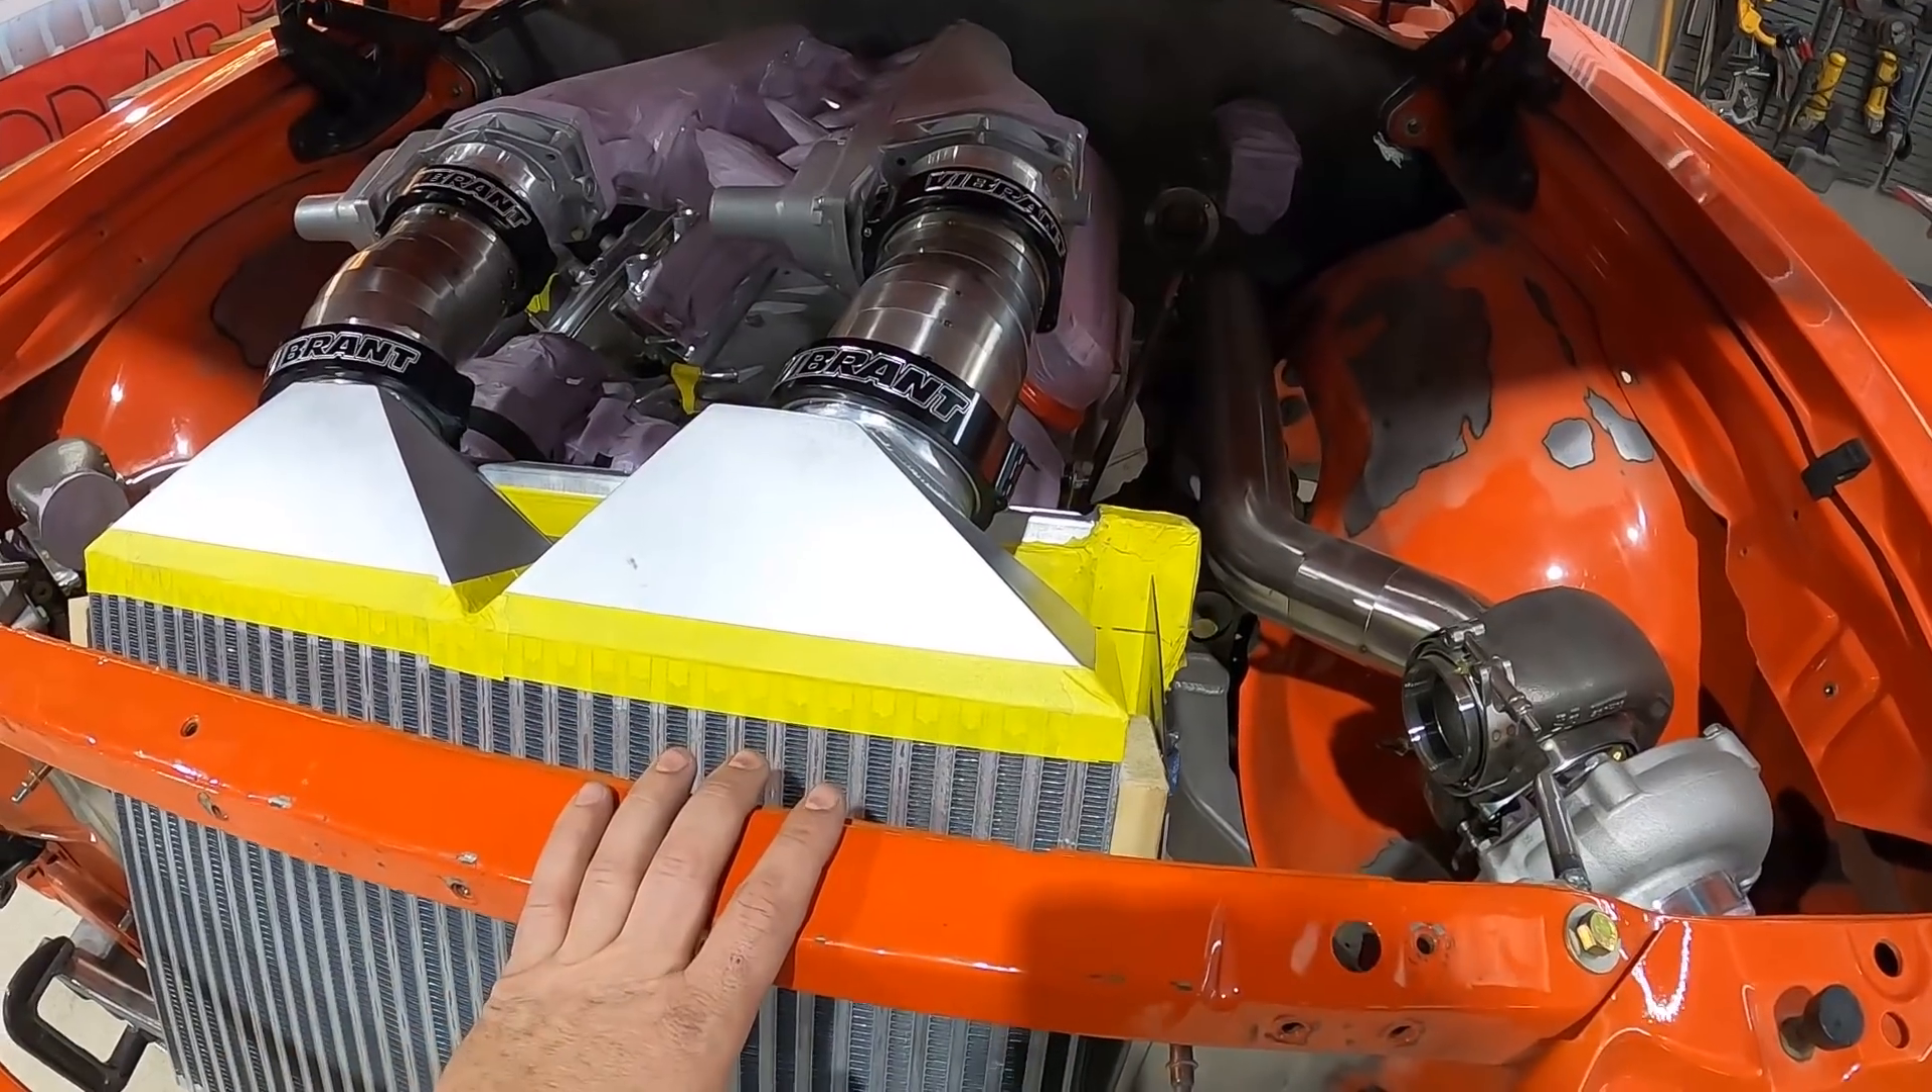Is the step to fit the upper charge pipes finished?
Yes.